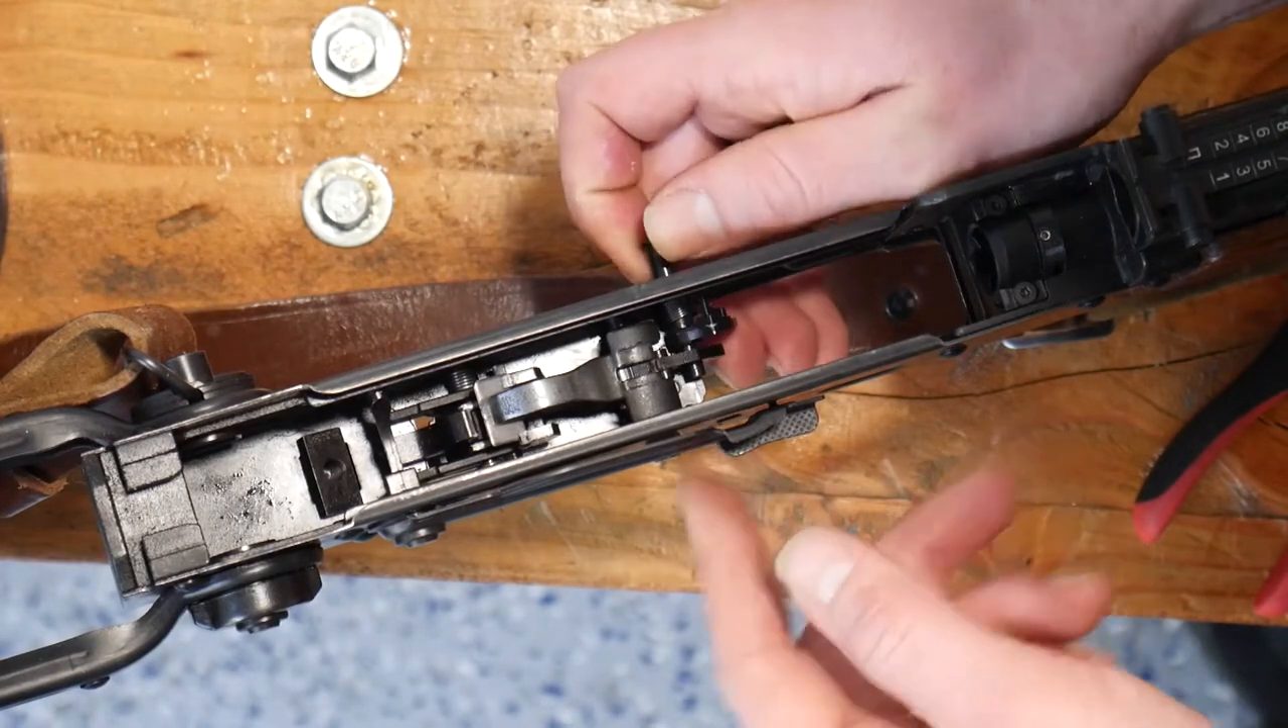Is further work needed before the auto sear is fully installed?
Yes.